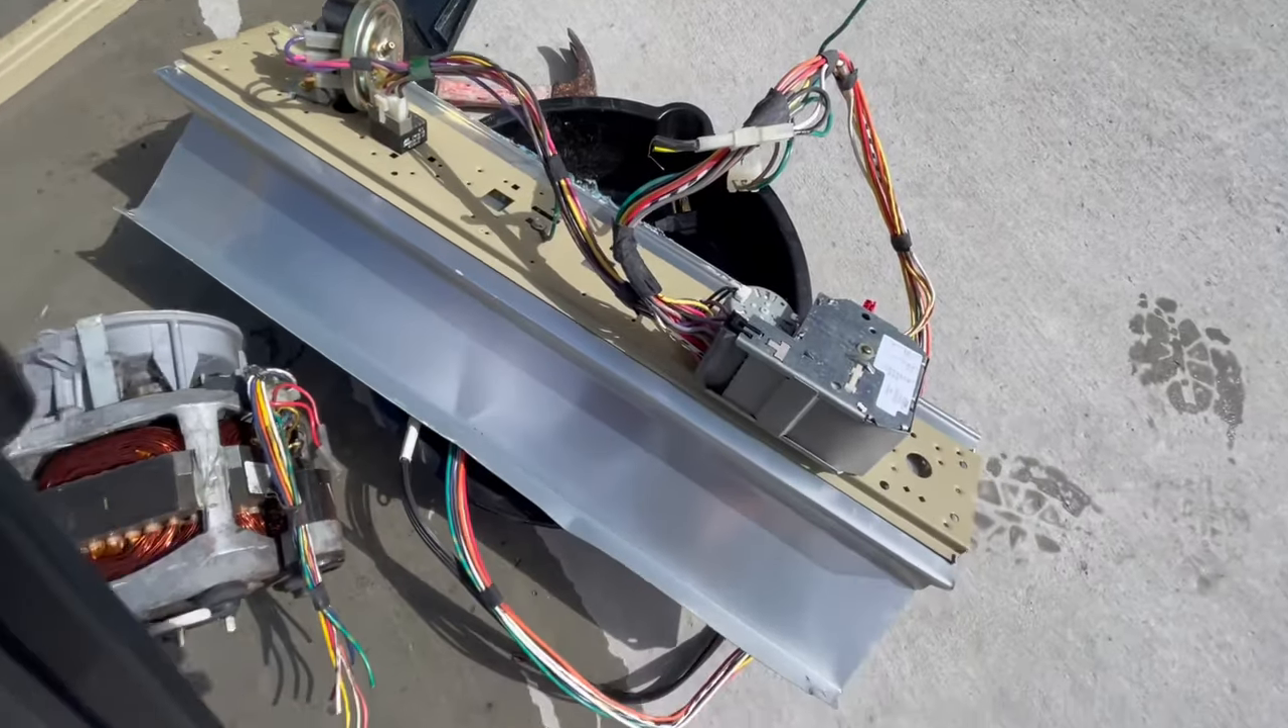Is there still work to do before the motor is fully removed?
No.